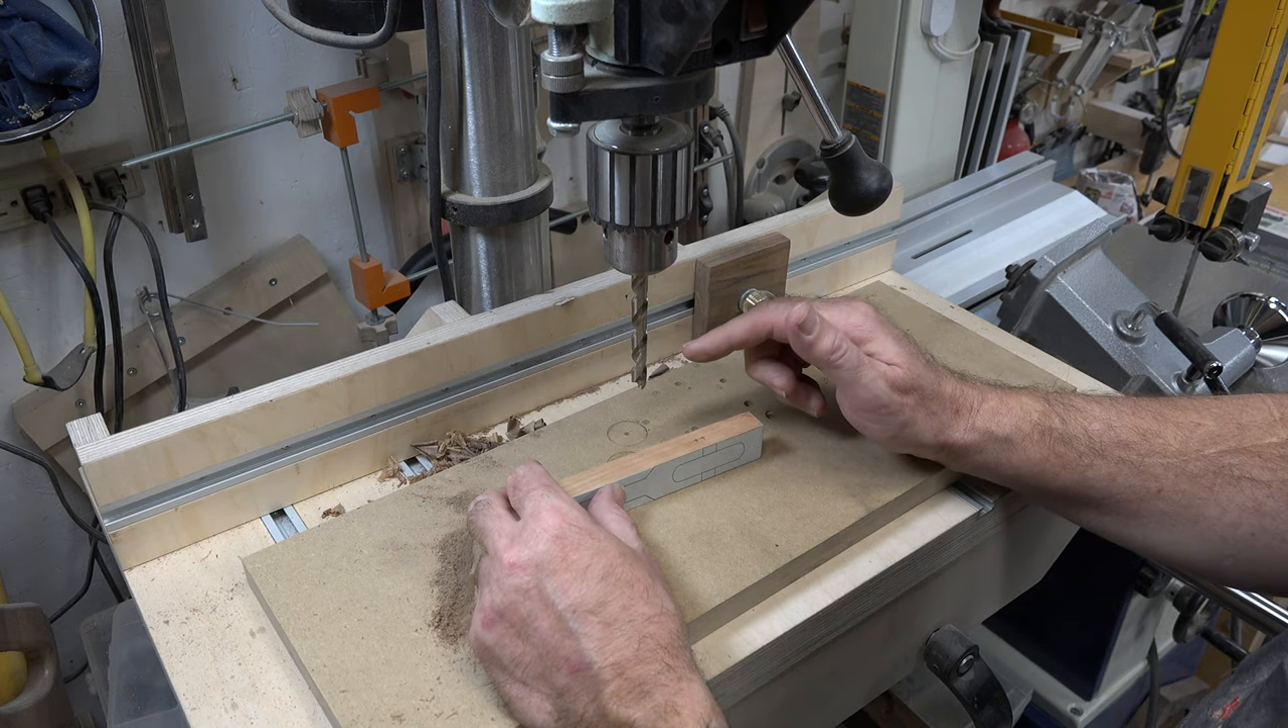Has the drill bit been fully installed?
Yes.